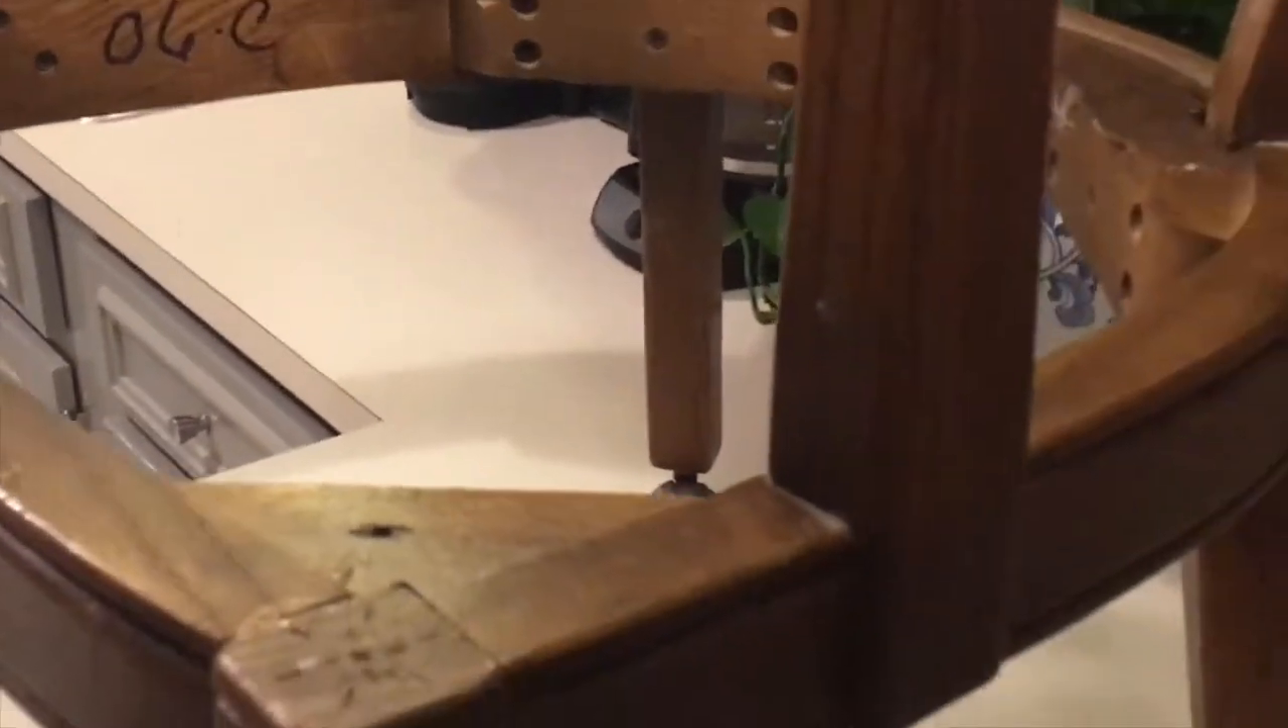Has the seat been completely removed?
Yes.